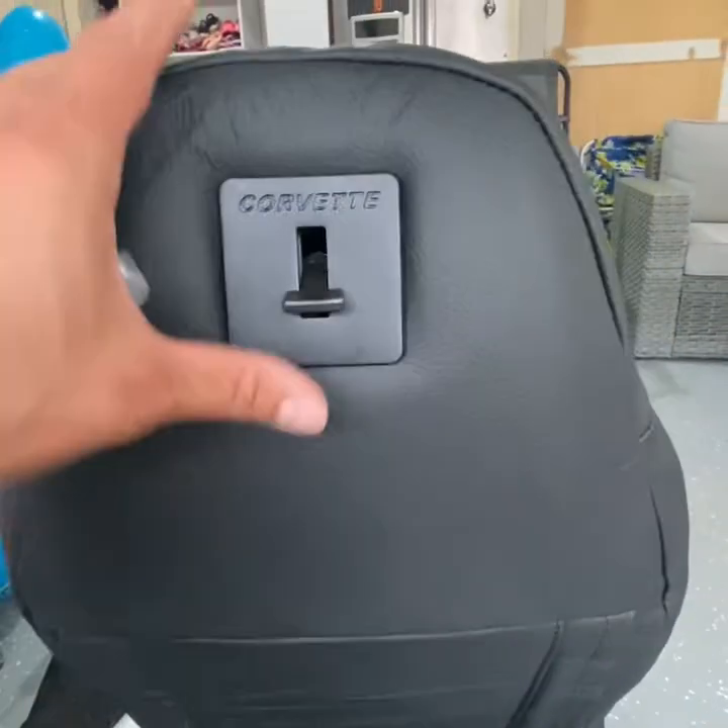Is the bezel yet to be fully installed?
No.